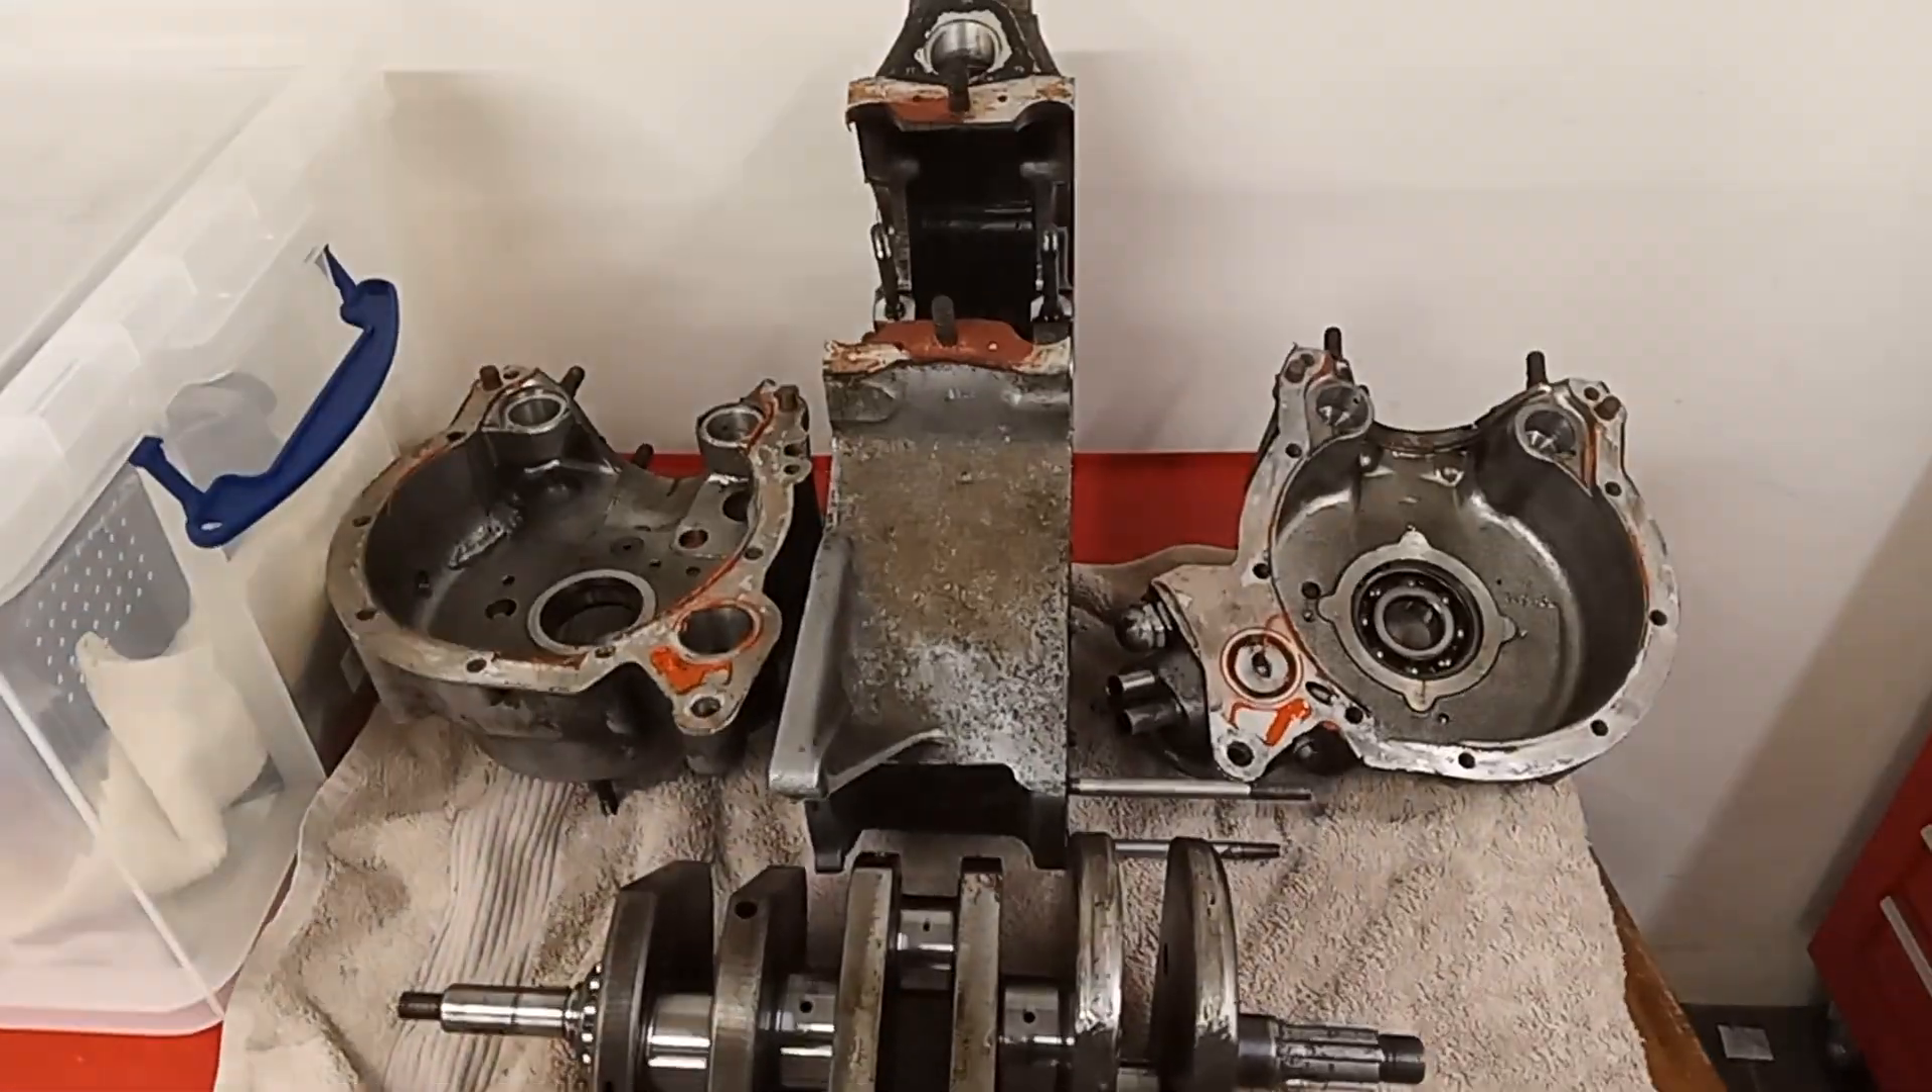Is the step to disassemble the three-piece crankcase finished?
Yes.